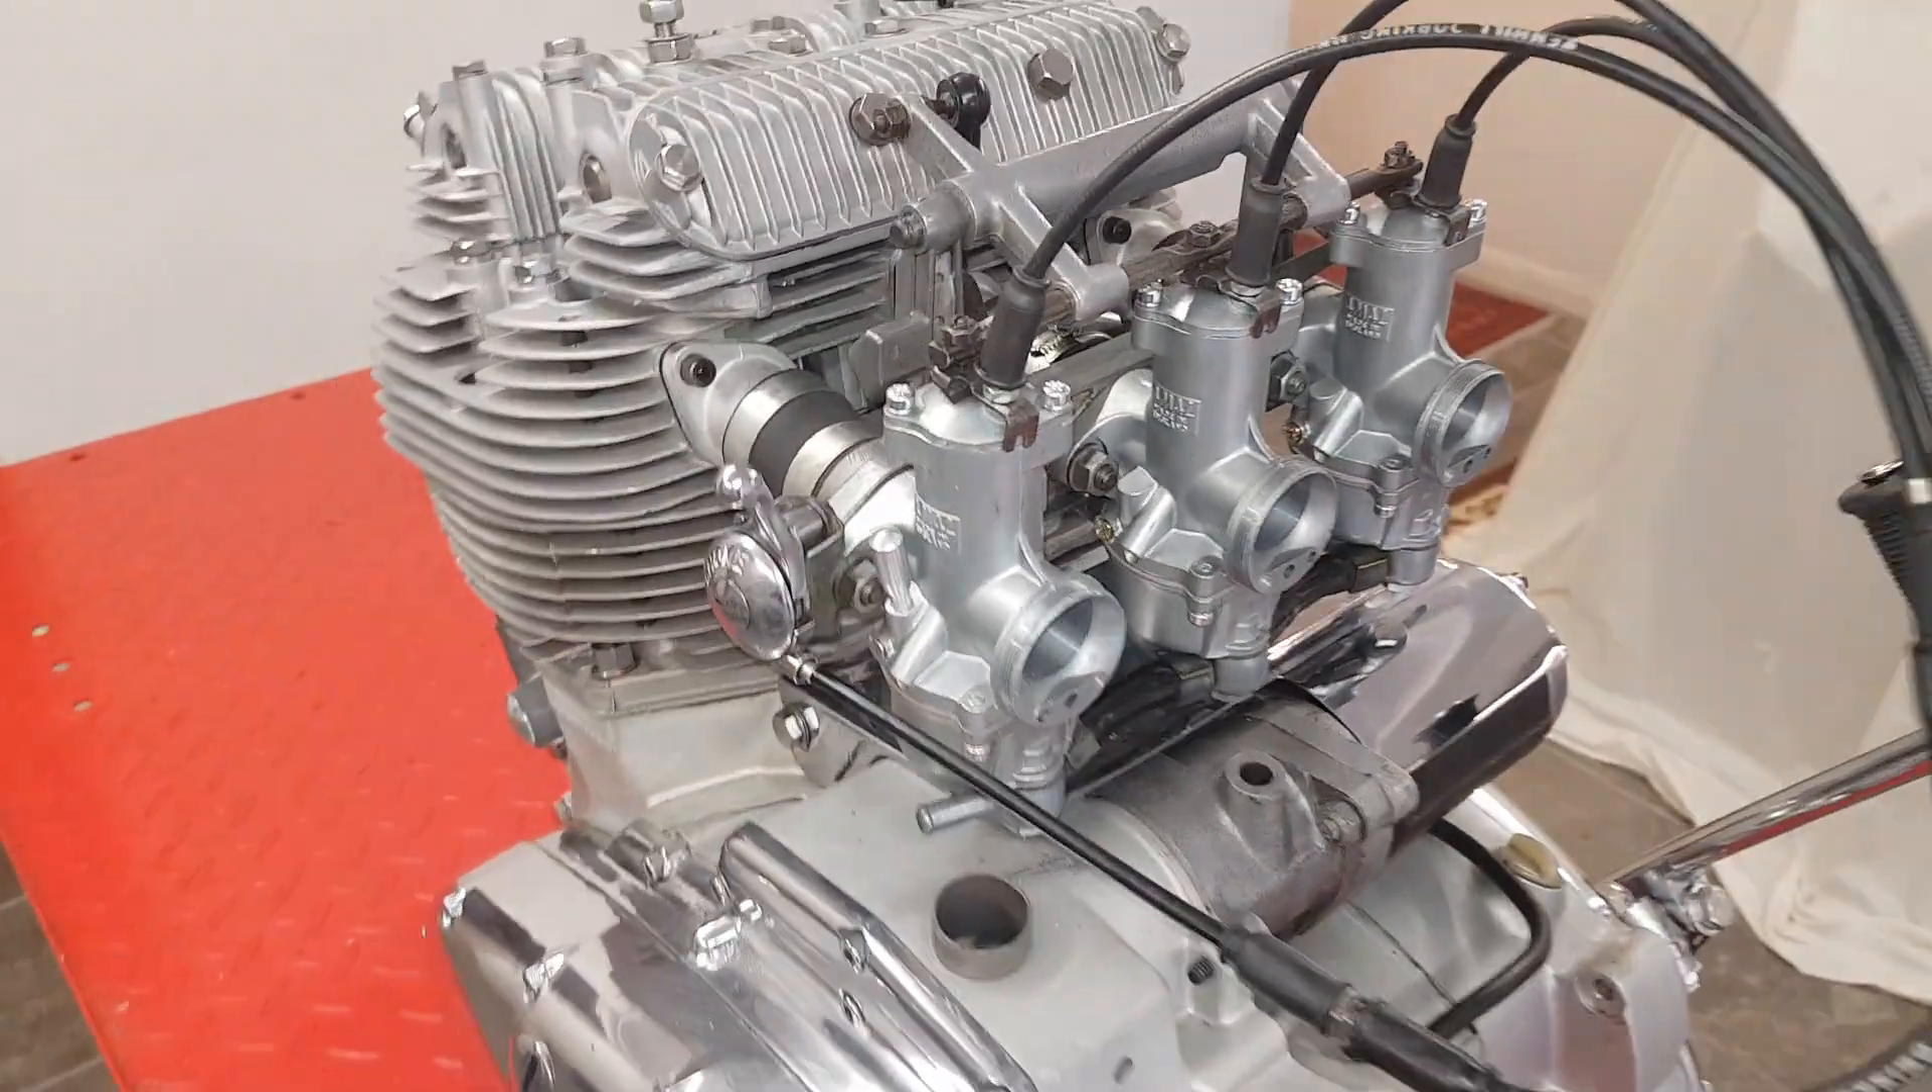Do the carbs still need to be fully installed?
No.